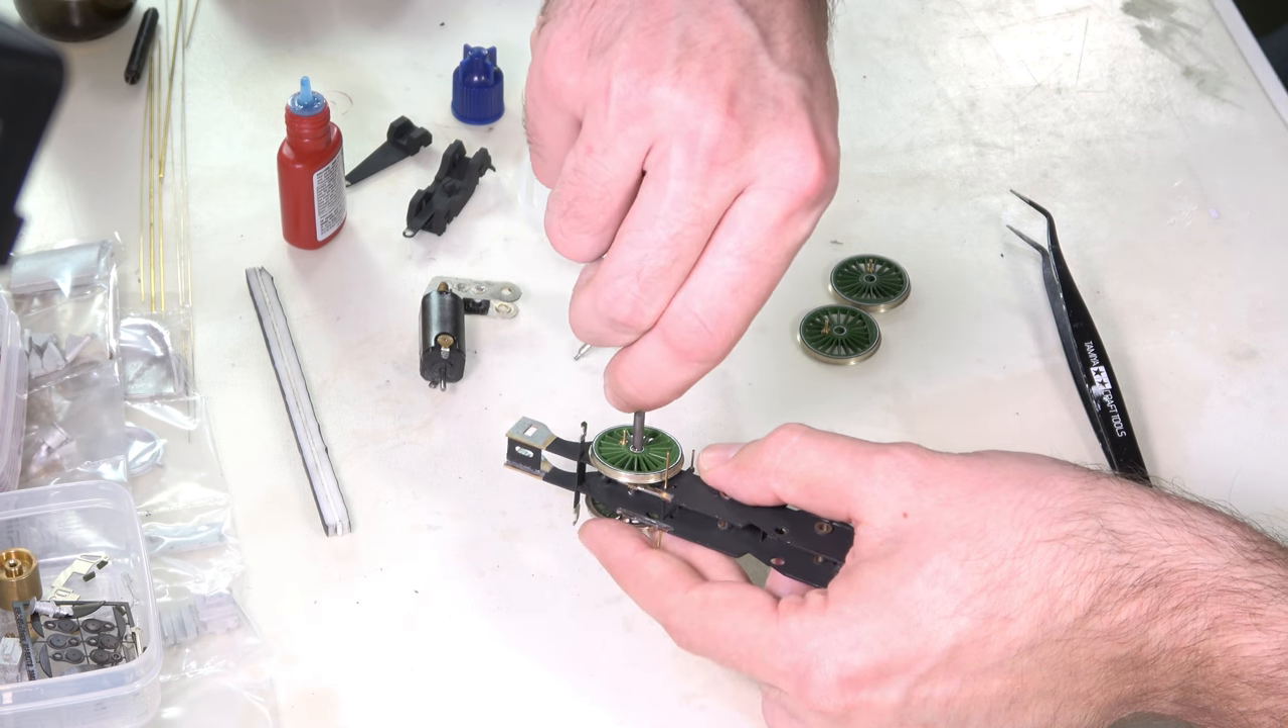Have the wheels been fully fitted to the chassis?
No.